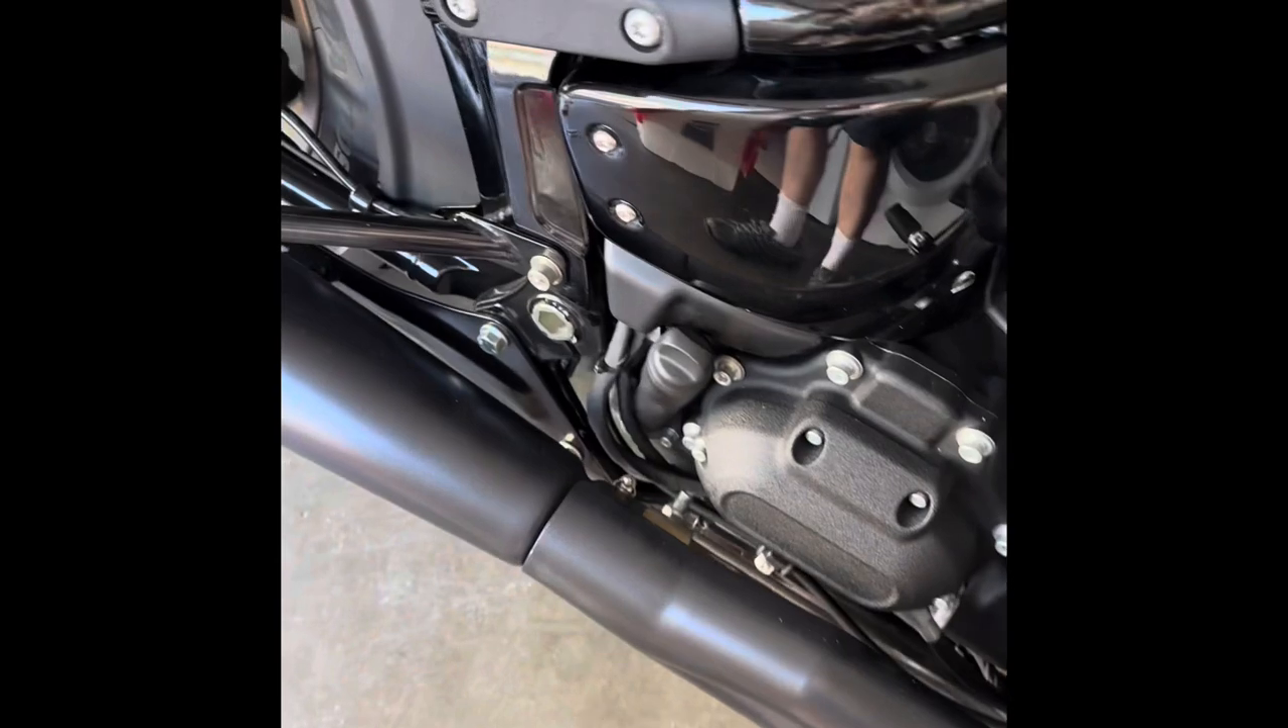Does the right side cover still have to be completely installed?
No.